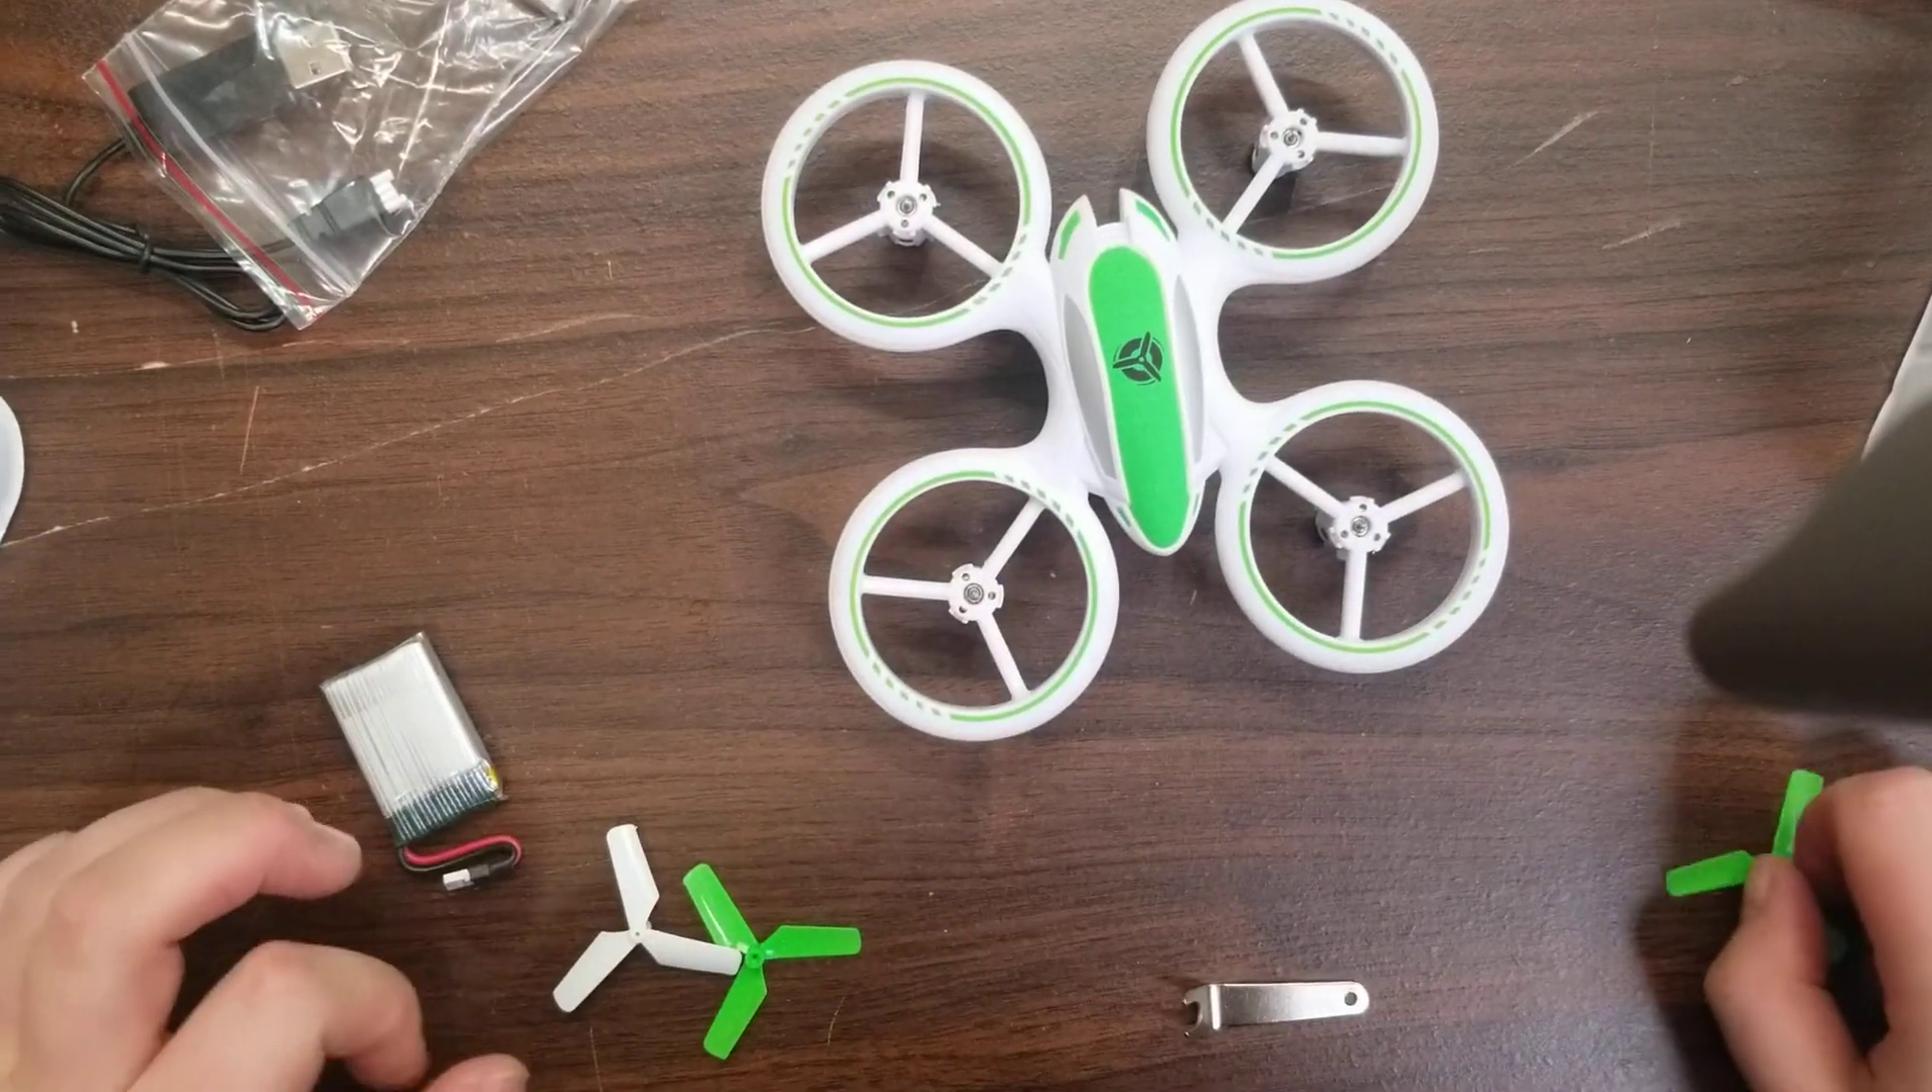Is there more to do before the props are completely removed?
No.